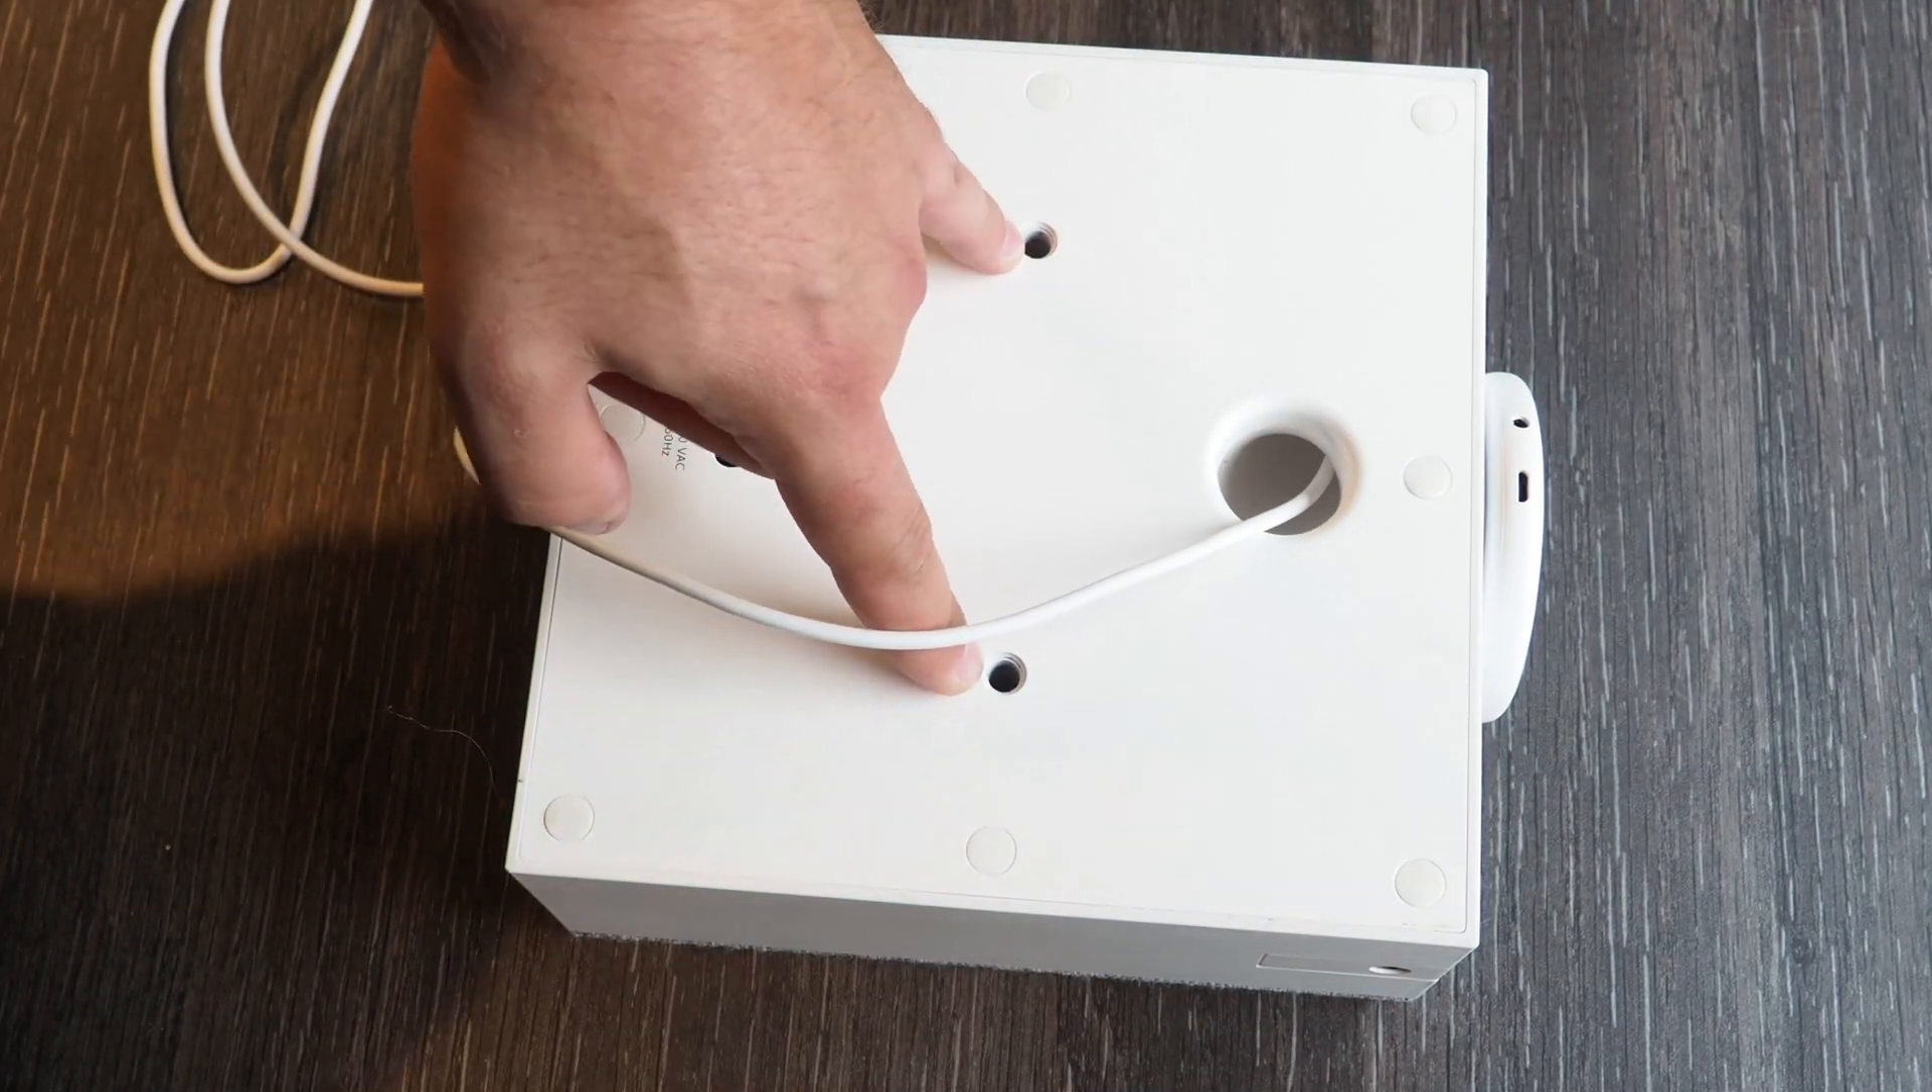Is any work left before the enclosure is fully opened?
Yes.